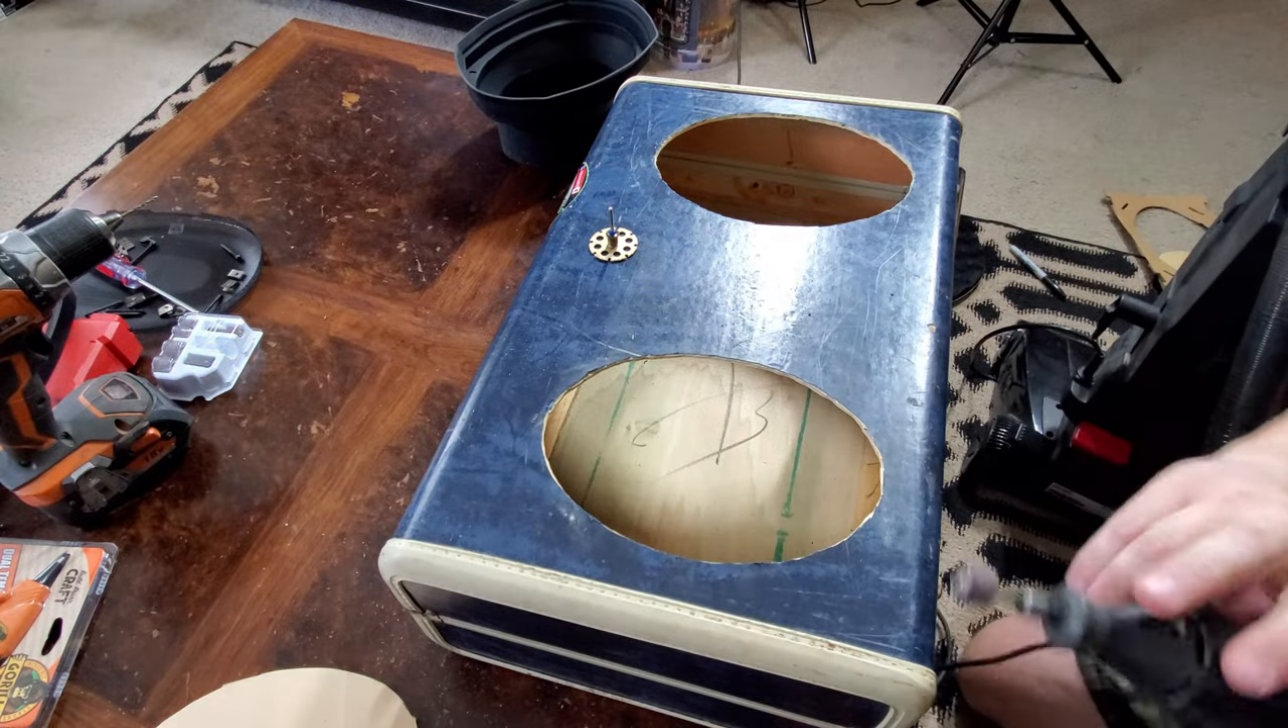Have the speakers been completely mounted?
No.